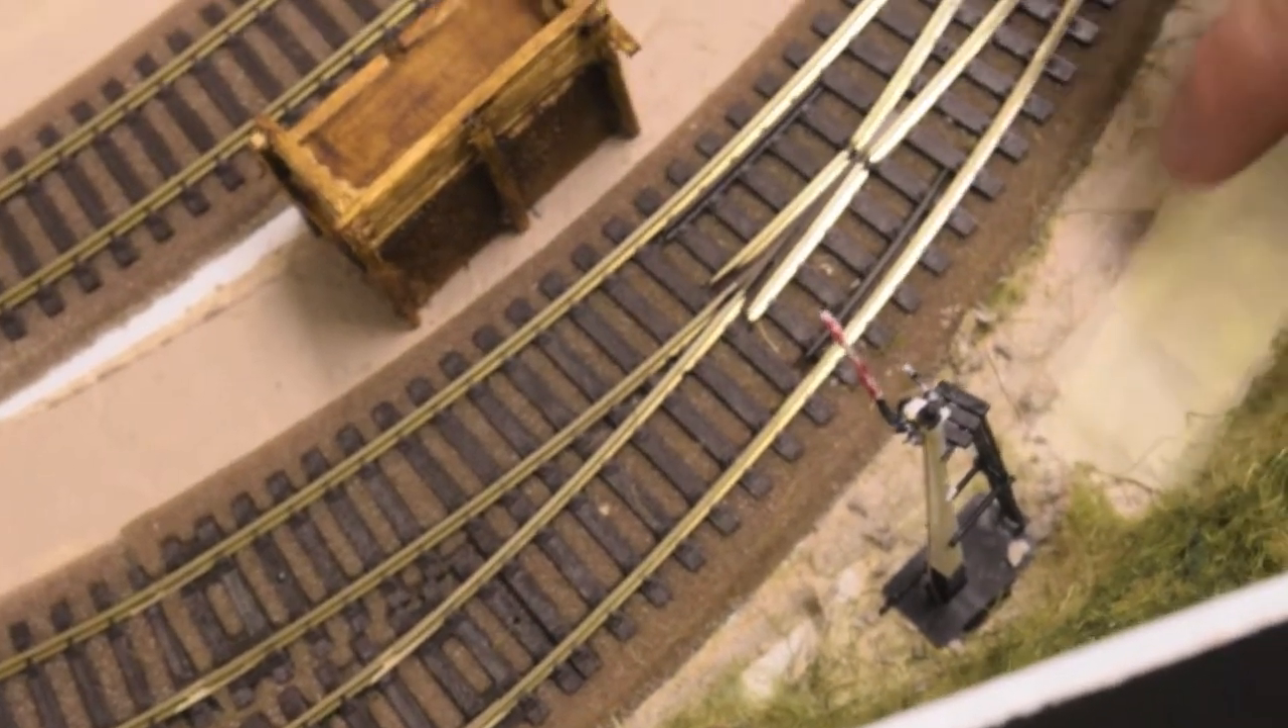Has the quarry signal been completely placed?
Yes.